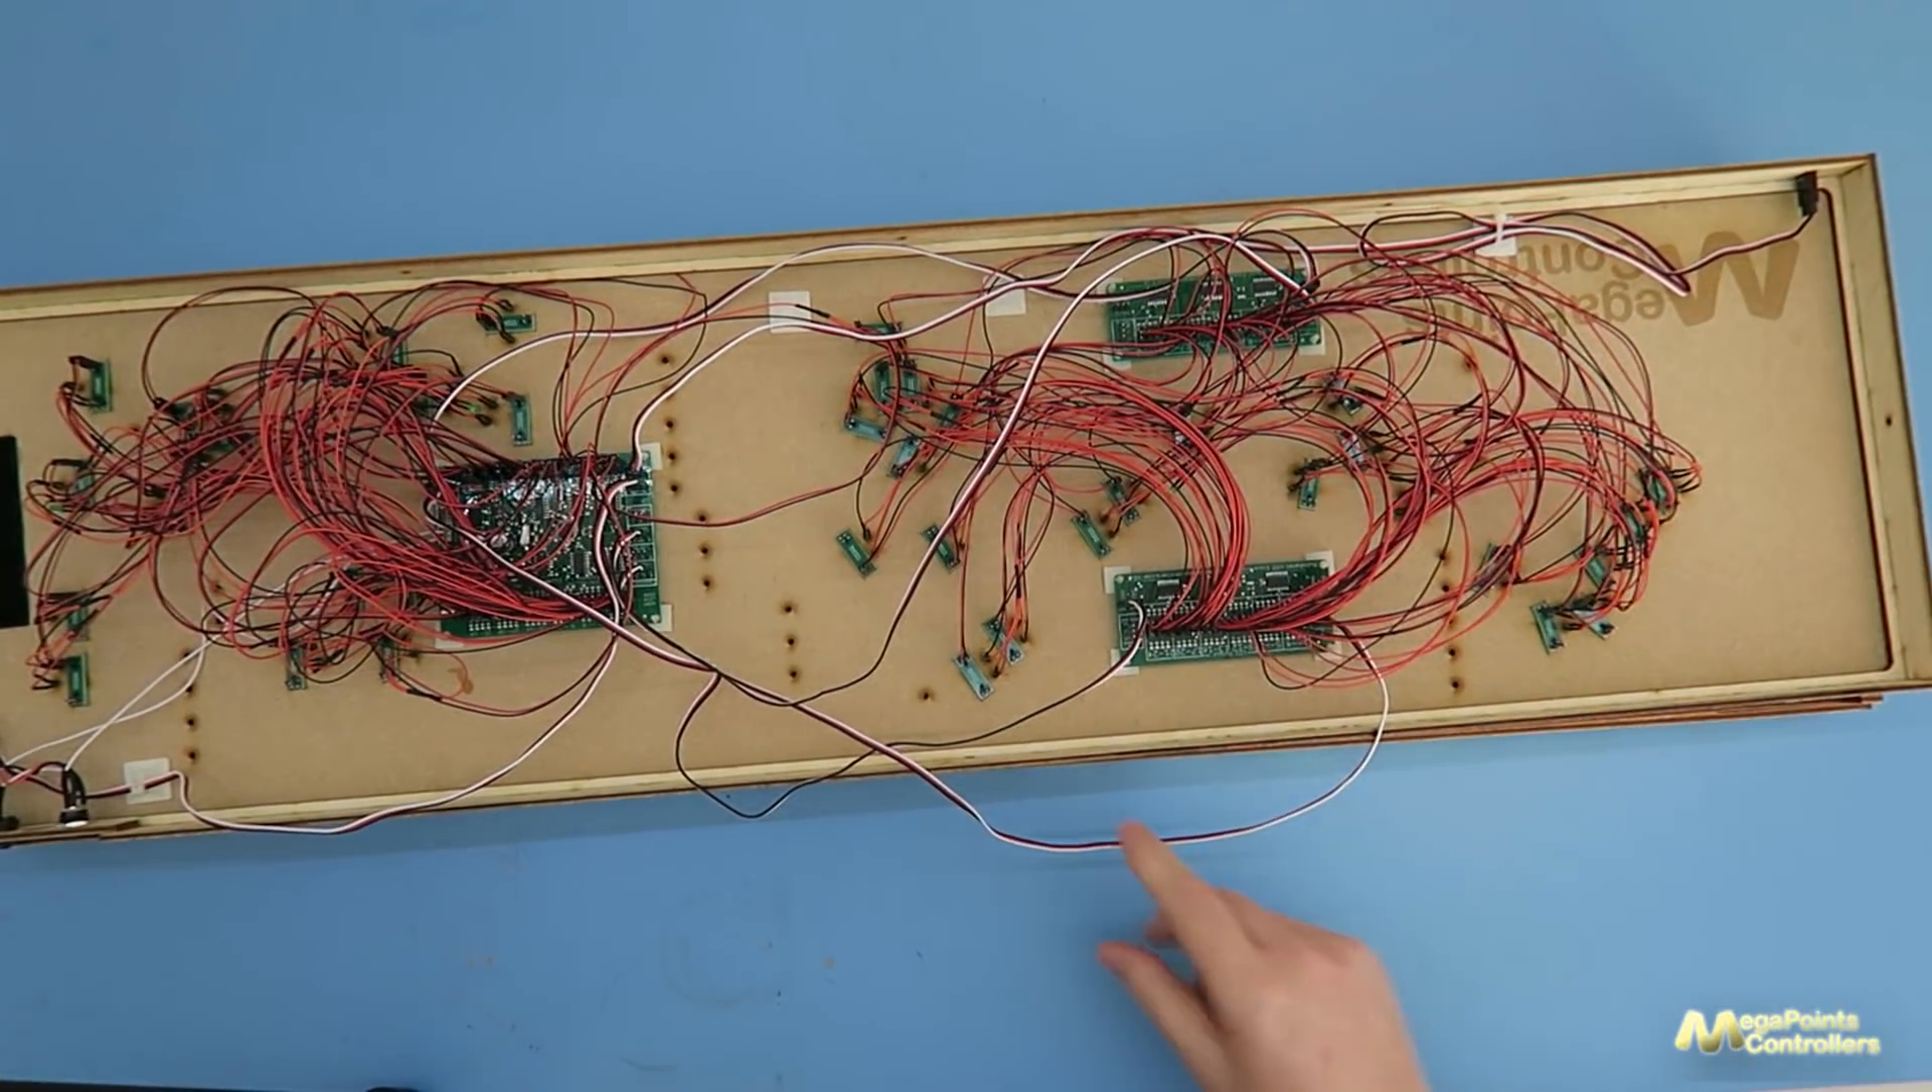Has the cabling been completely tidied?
No.